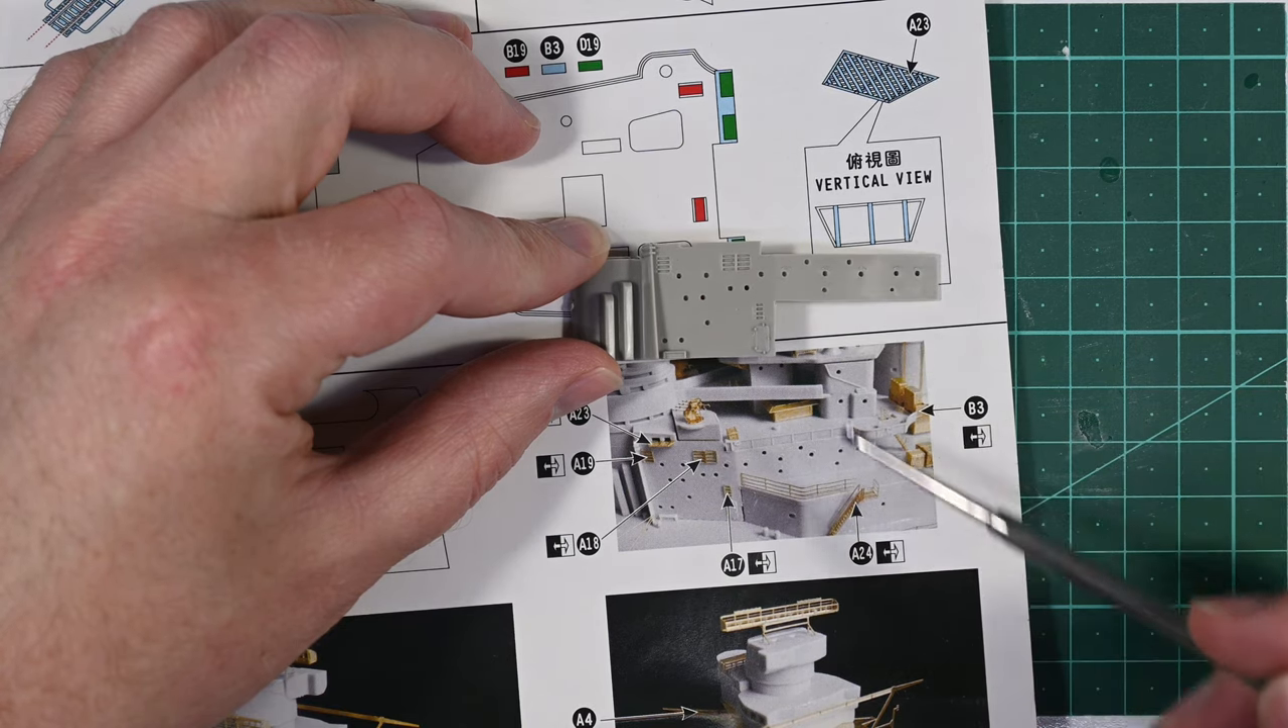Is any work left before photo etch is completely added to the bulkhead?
Yes.